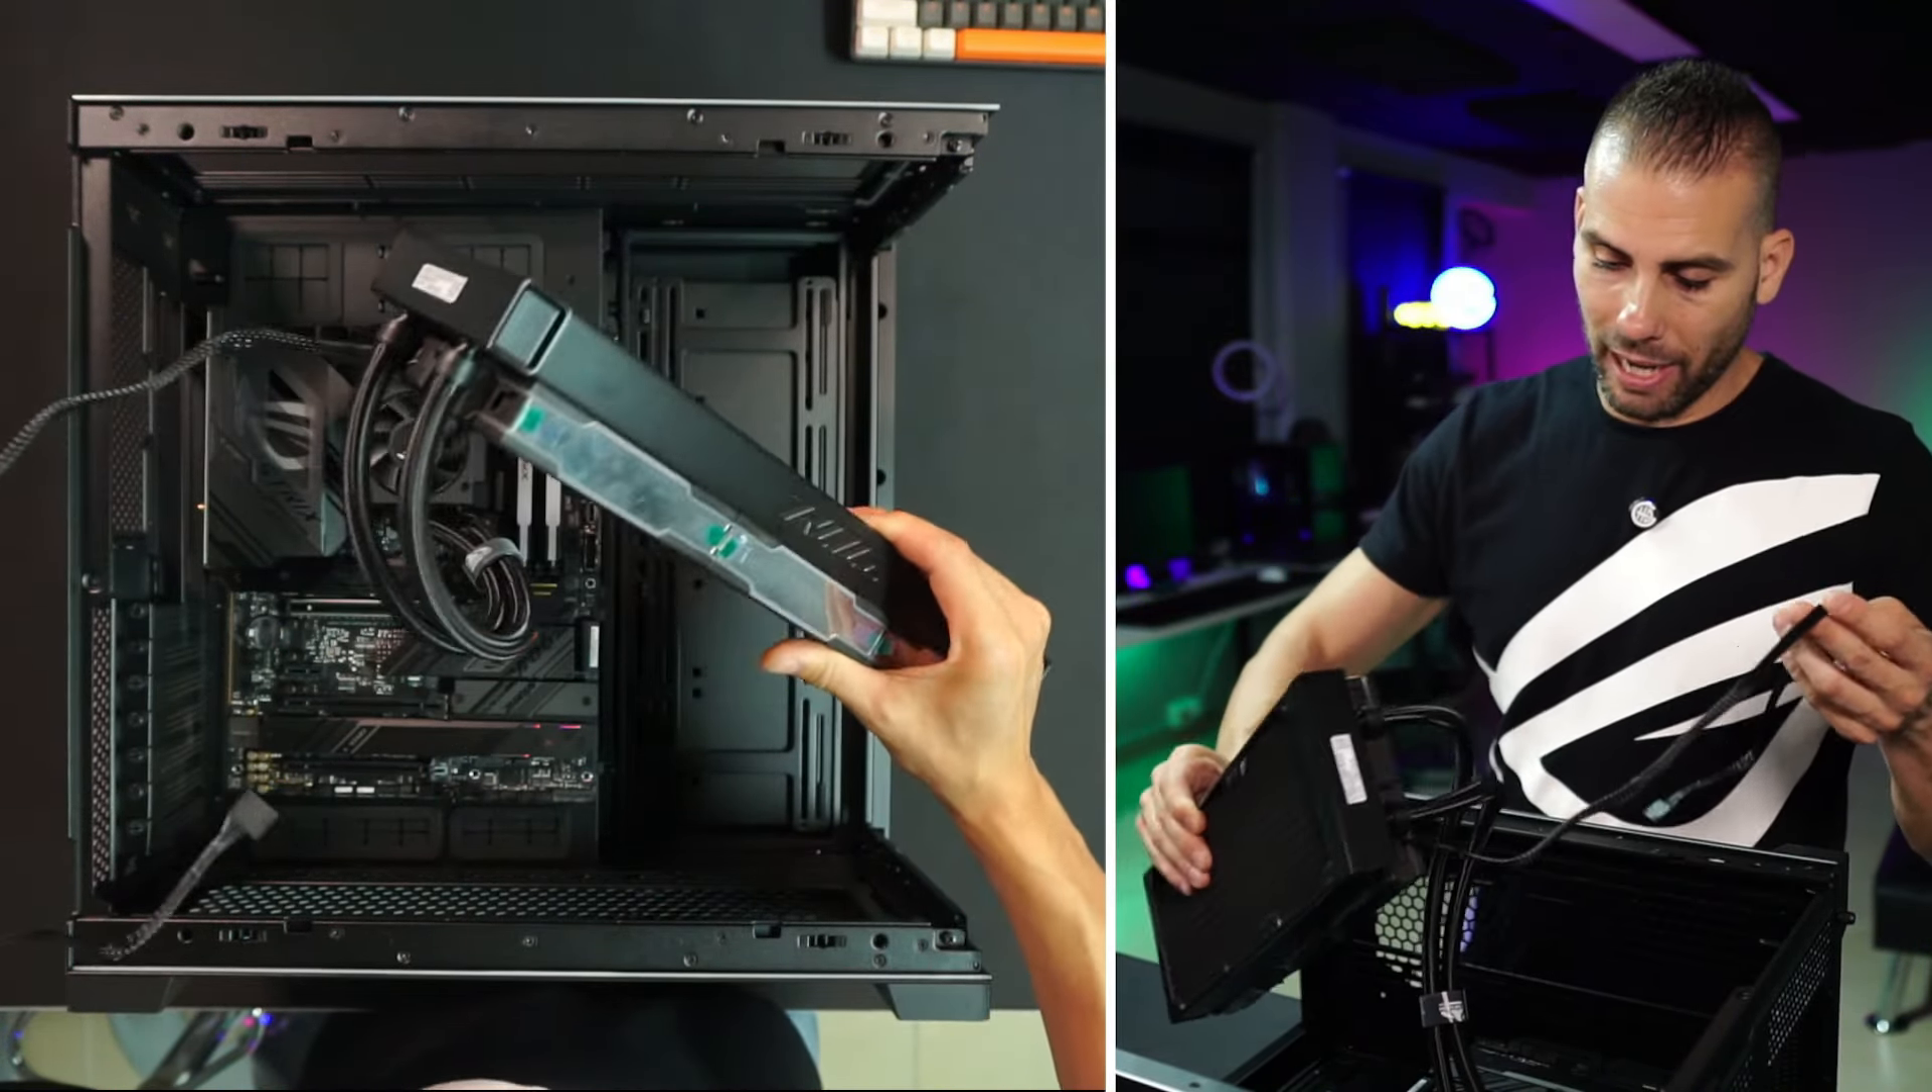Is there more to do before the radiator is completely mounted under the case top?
Yes.